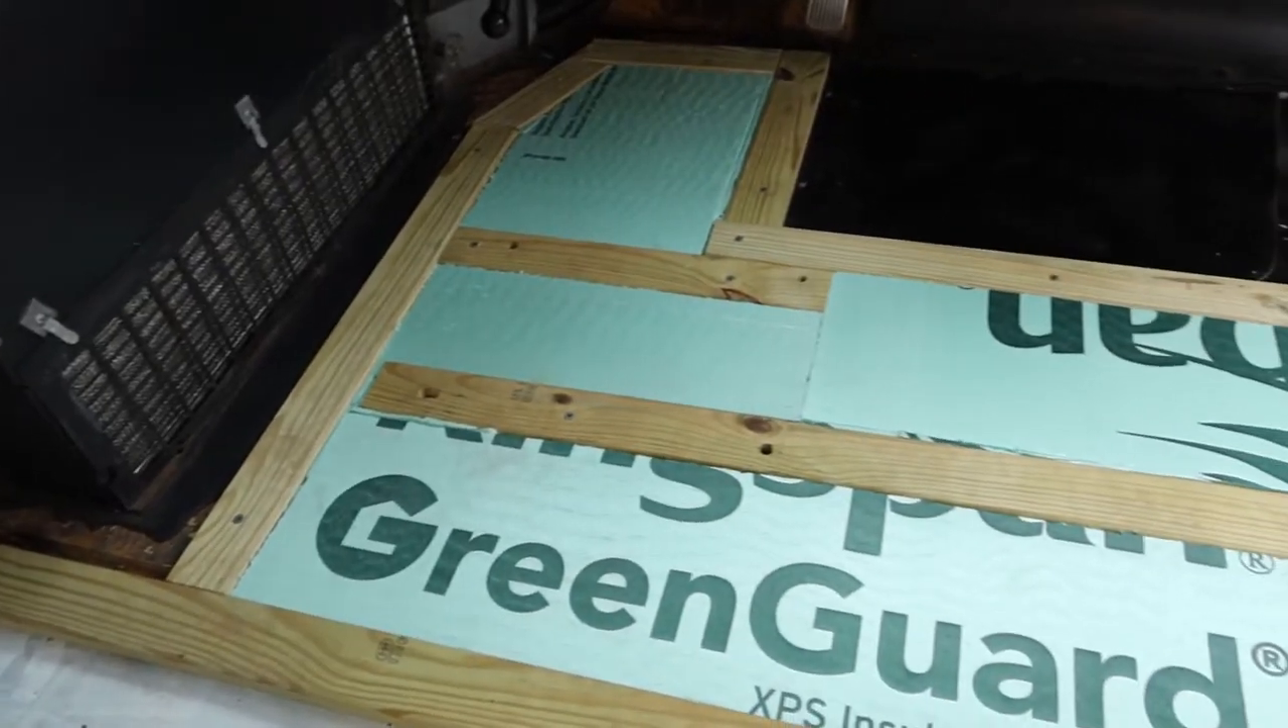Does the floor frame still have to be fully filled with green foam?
No.